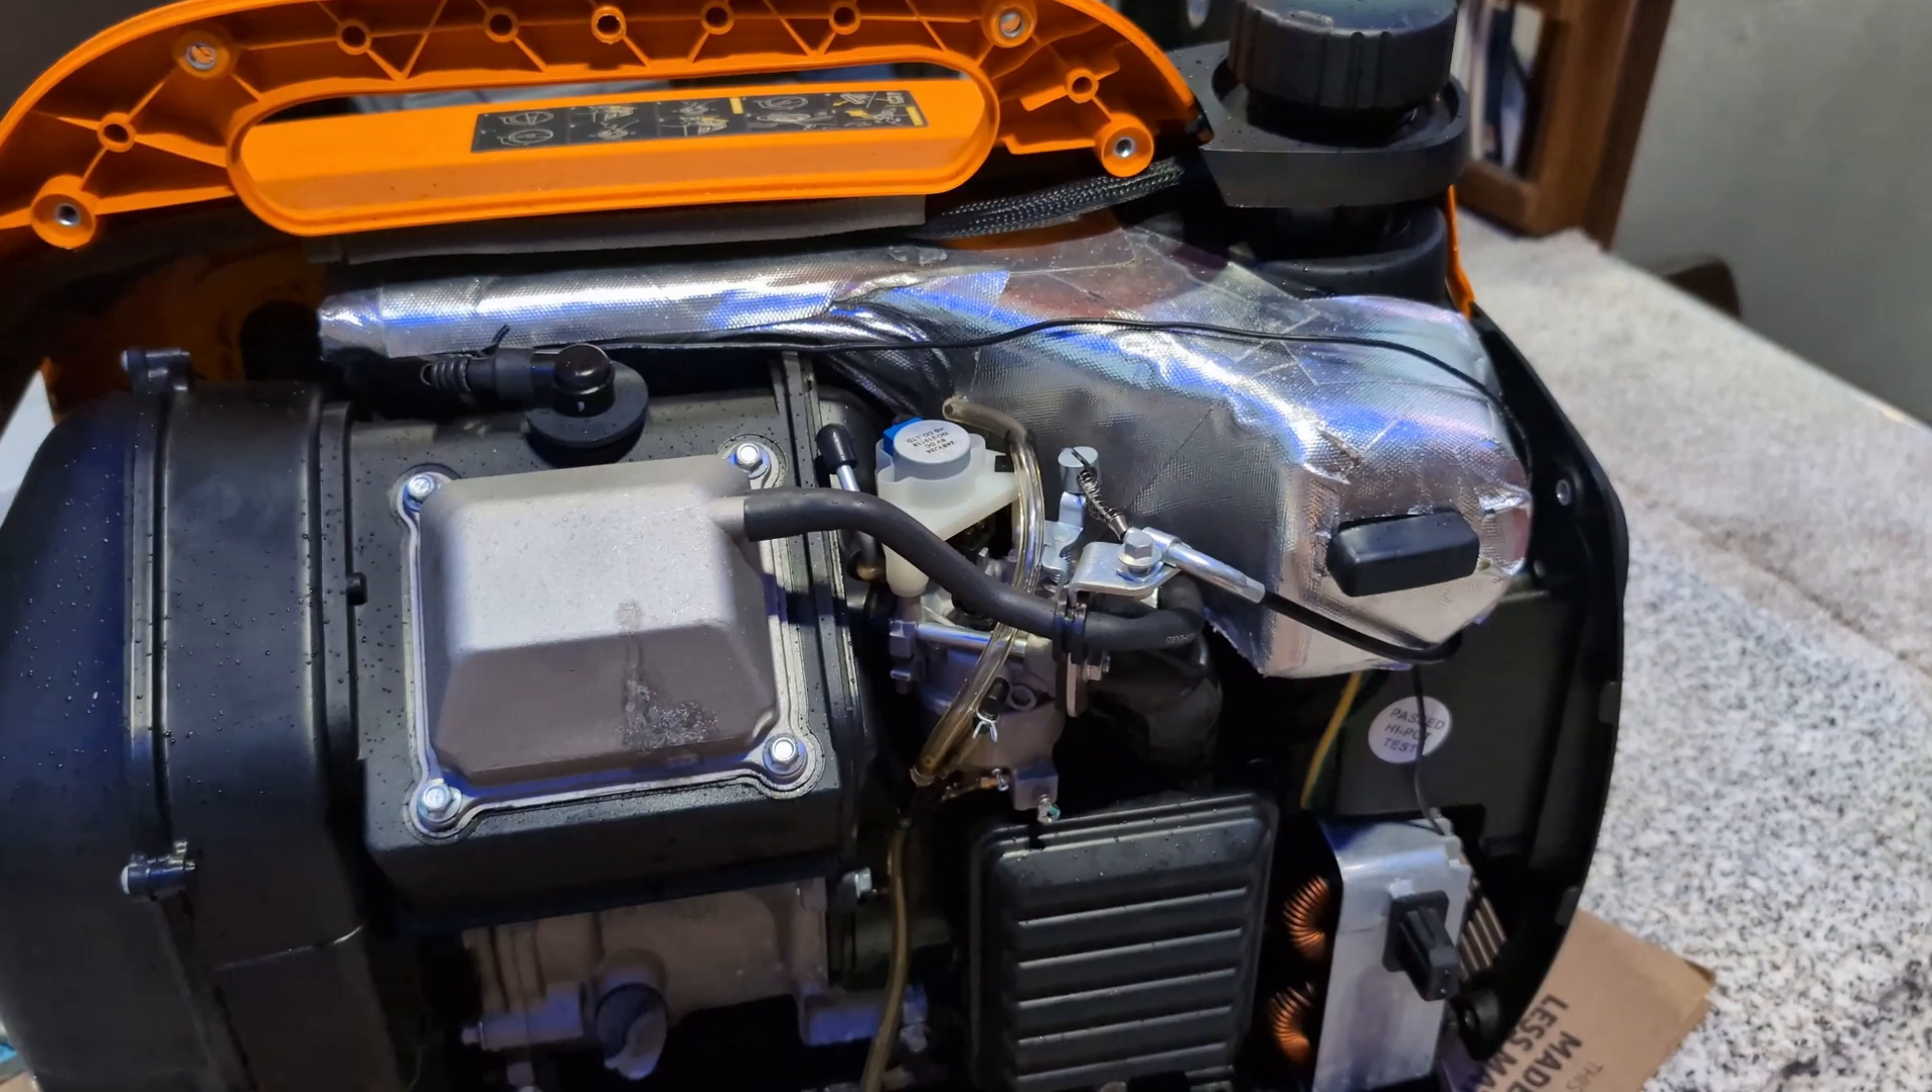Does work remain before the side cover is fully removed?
No.